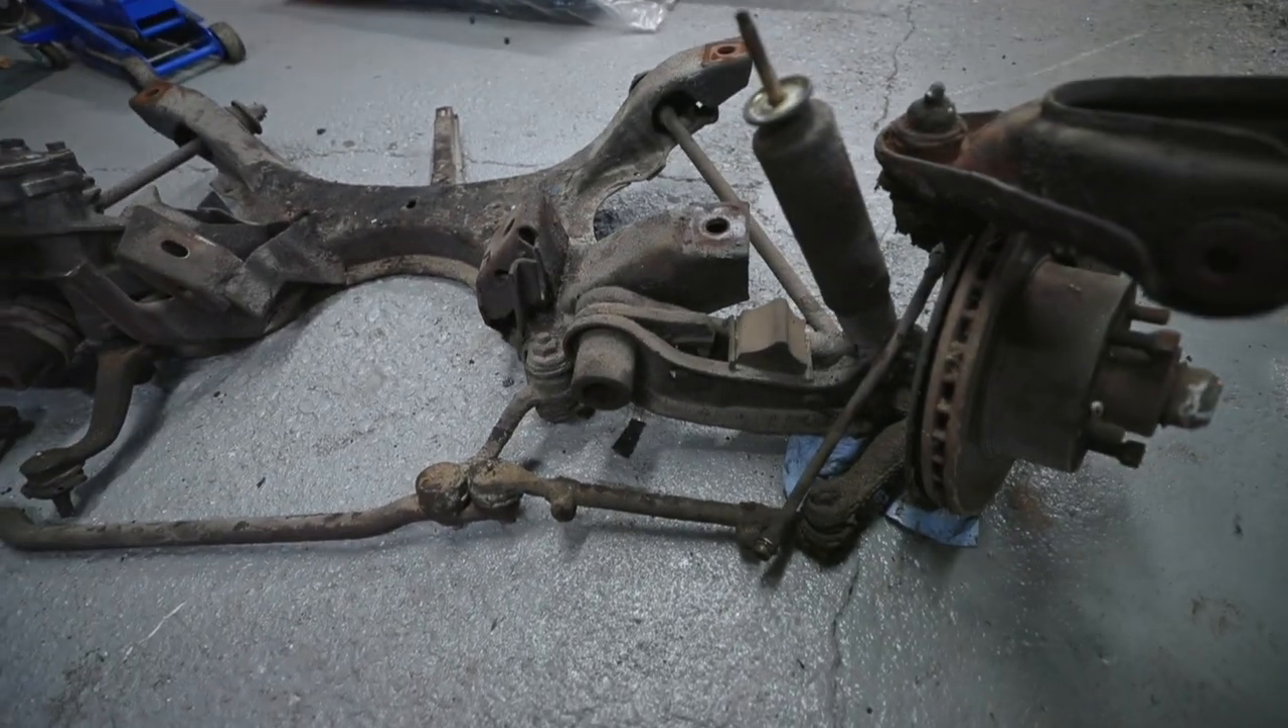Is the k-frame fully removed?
Yes.